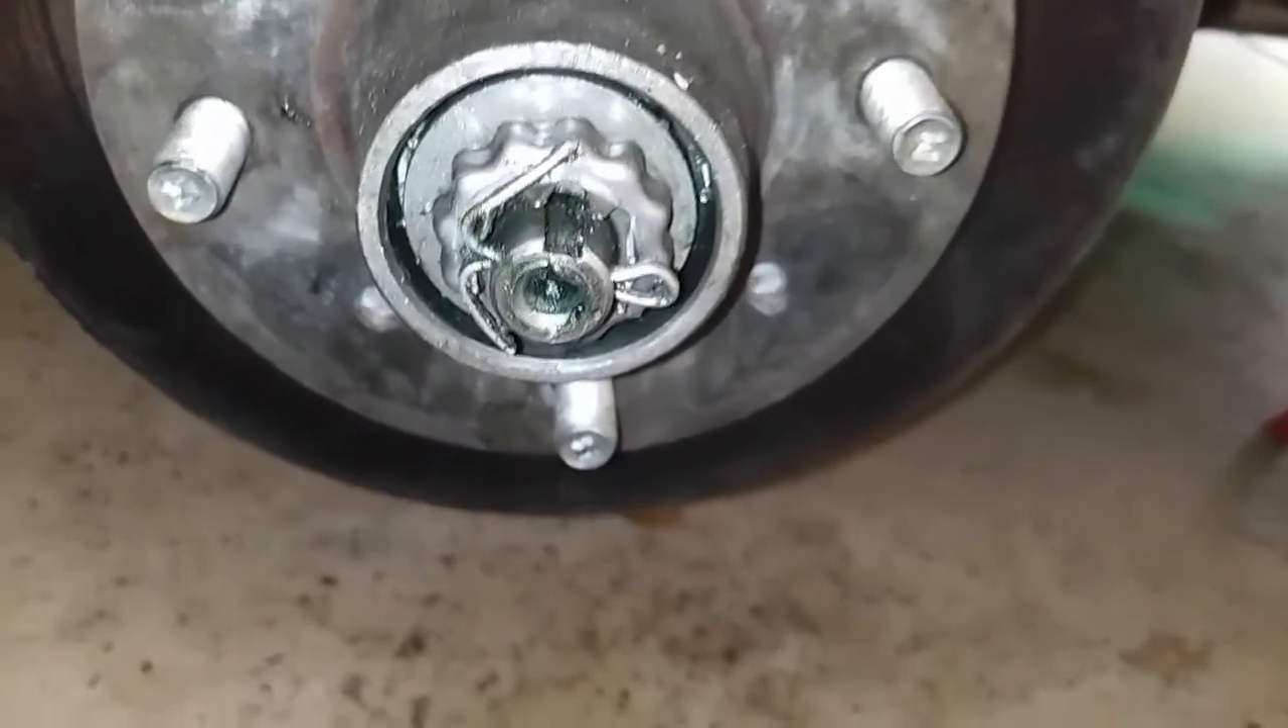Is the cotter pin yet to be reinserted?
No.